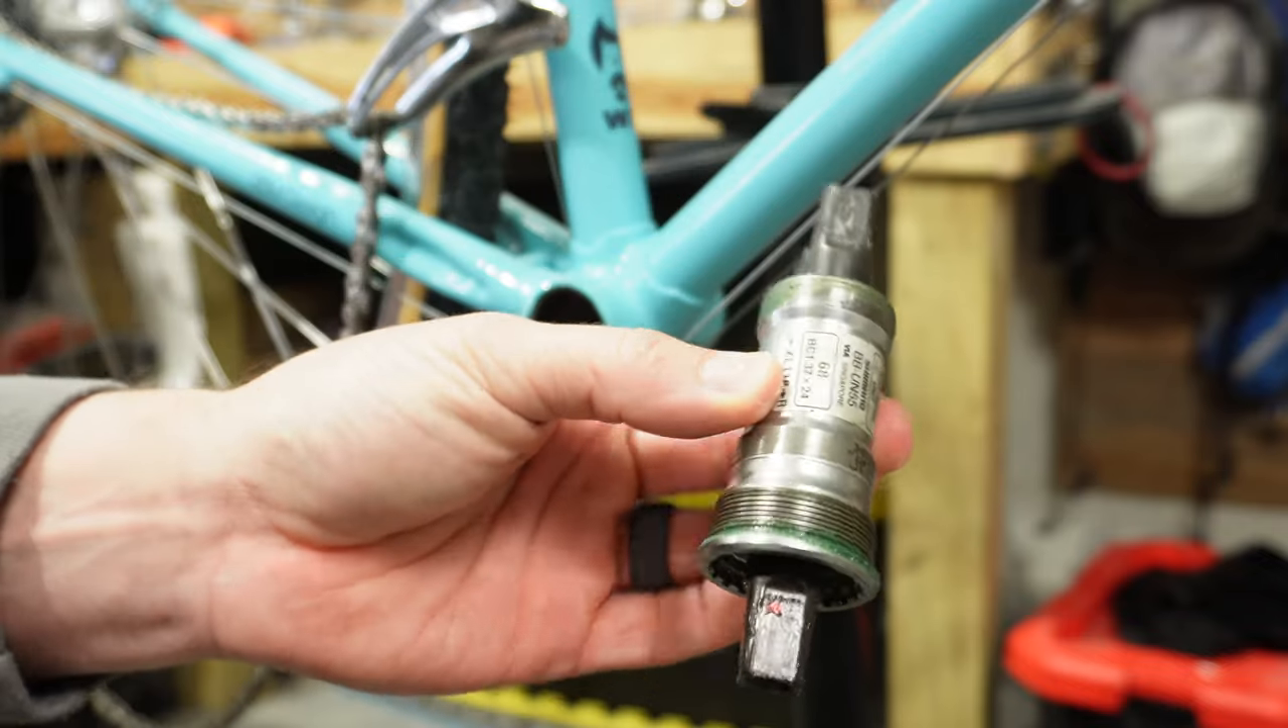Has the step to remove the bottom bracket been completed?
Yes.